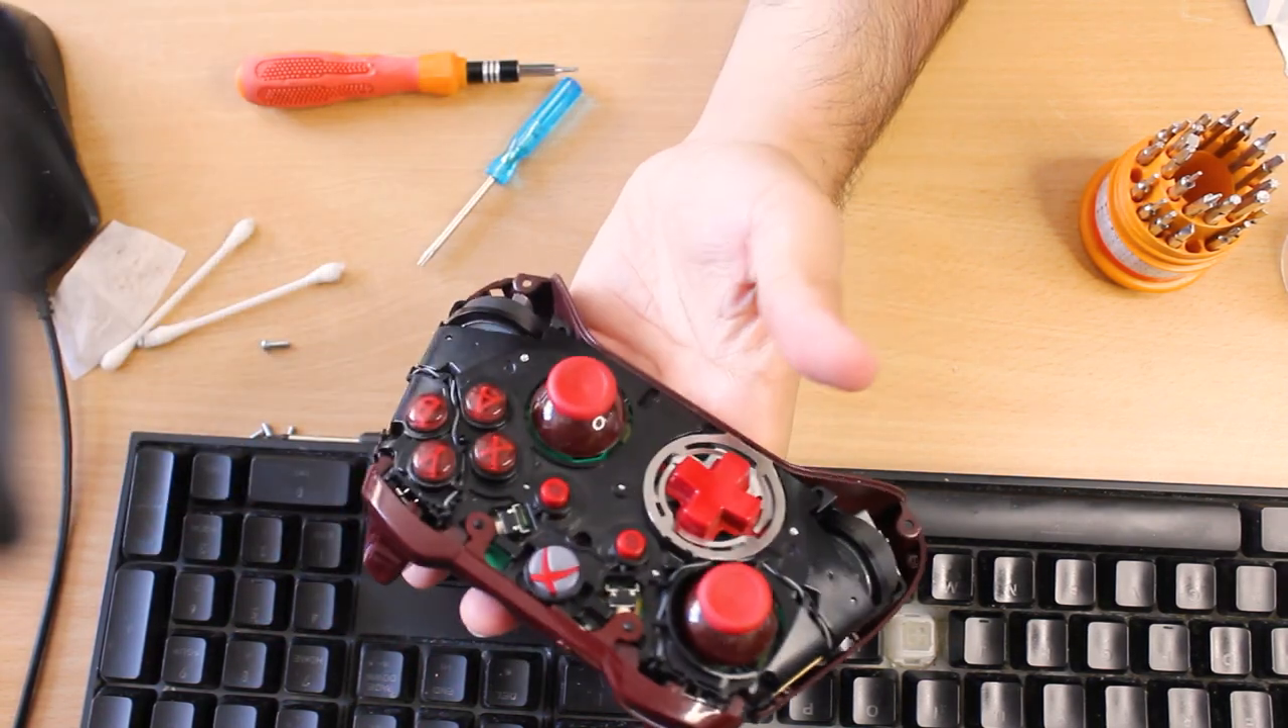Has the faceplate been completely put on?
No.